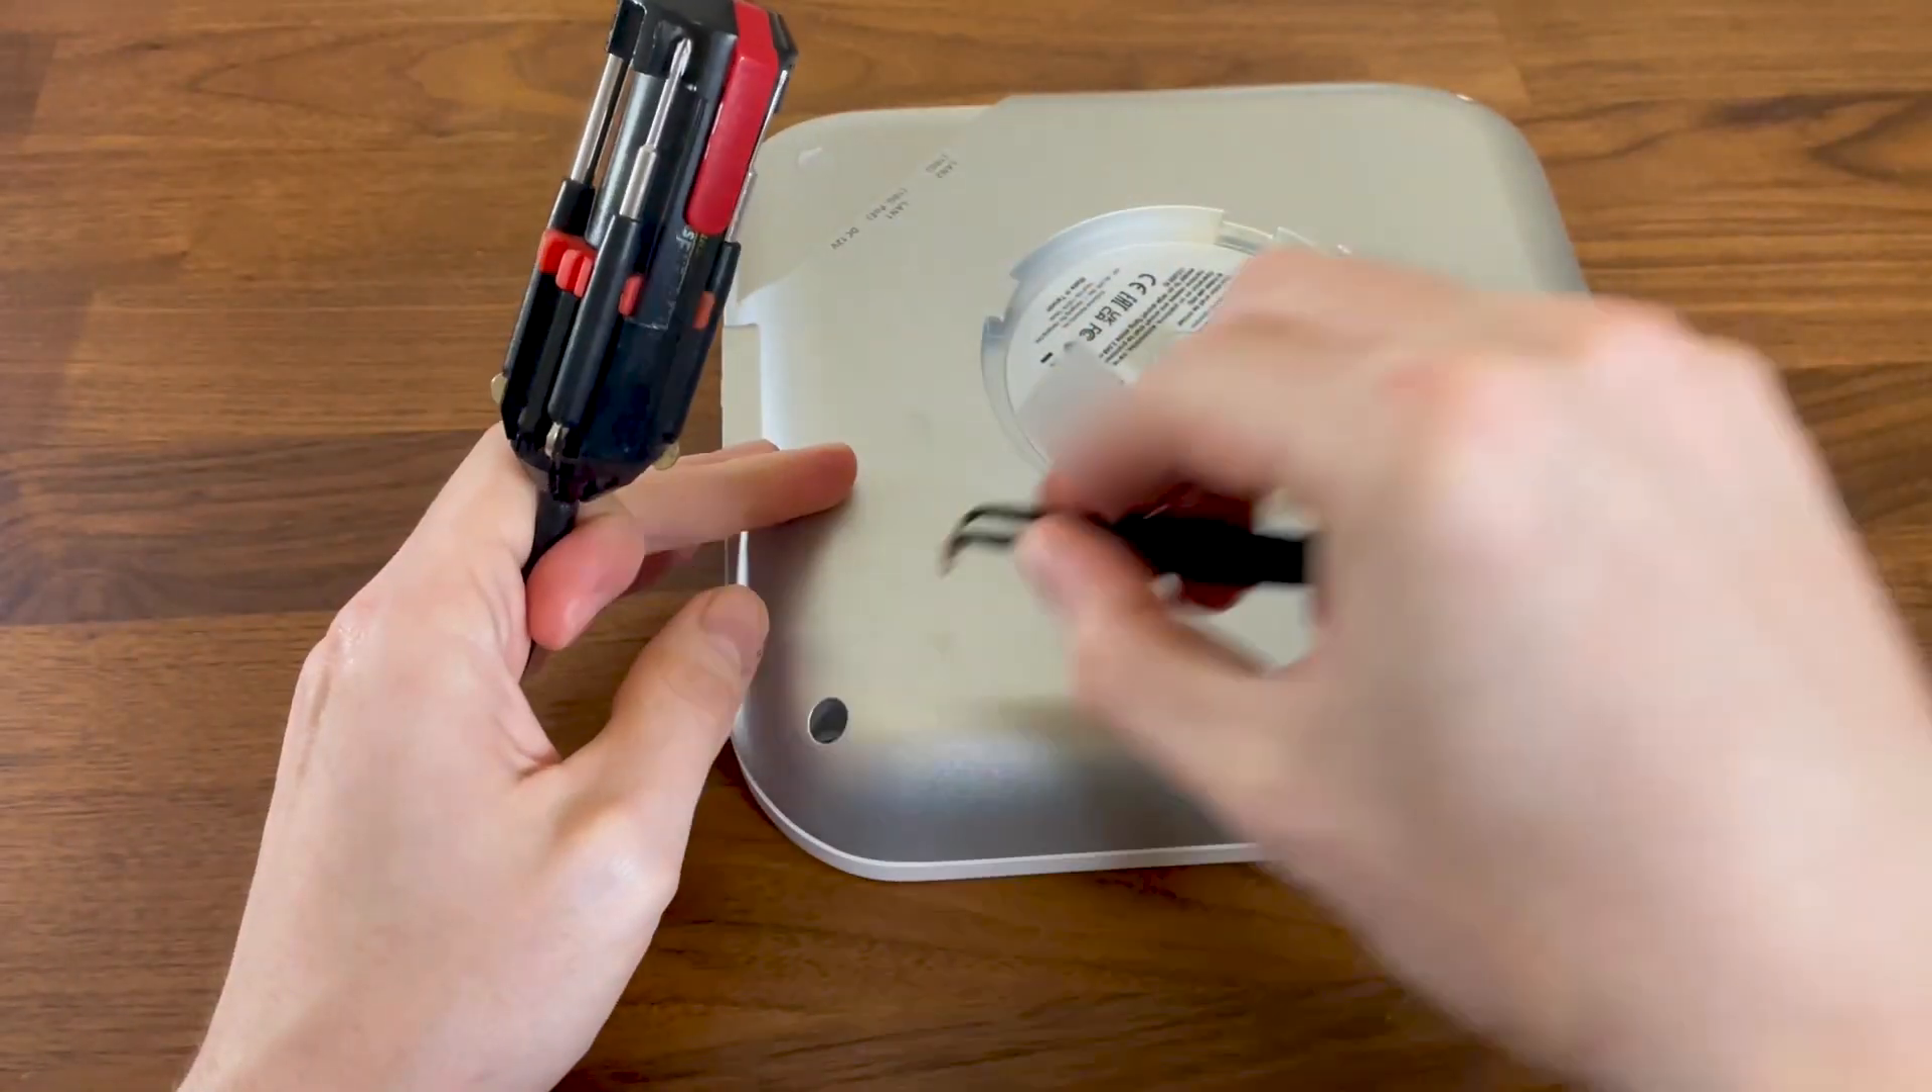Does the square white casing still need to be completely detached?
Yes.